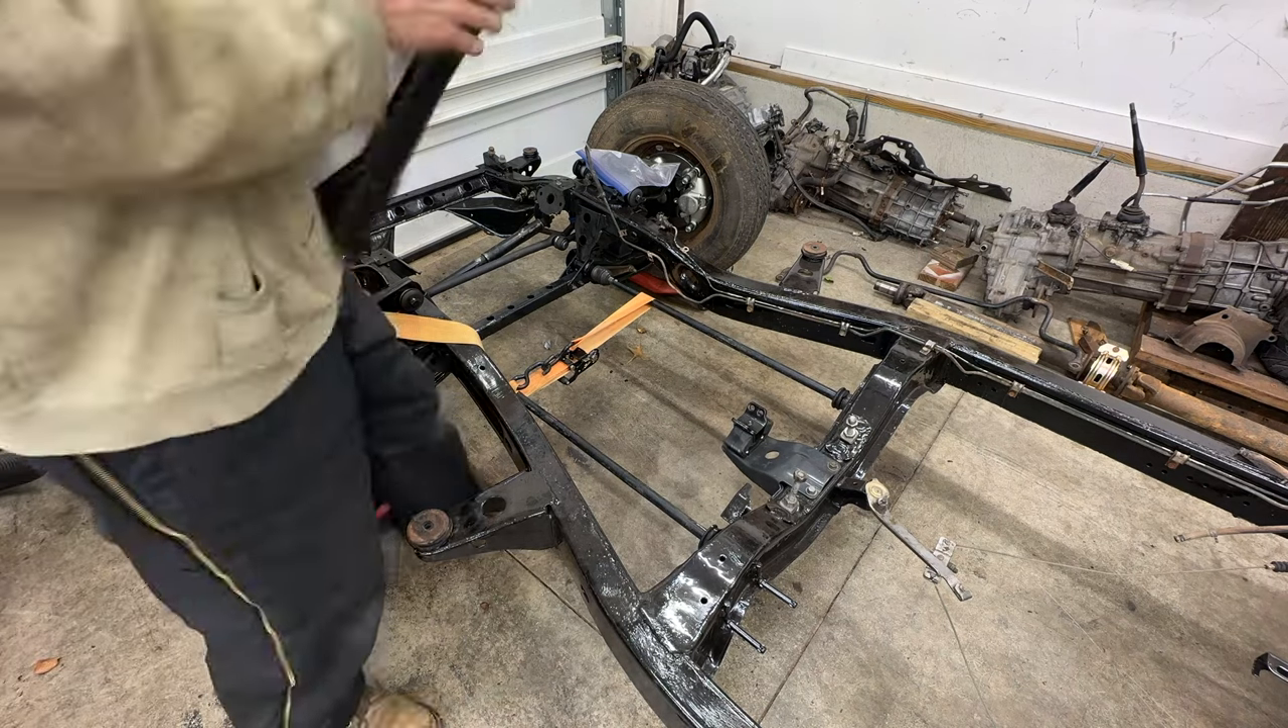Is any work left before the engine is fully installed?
Yes.